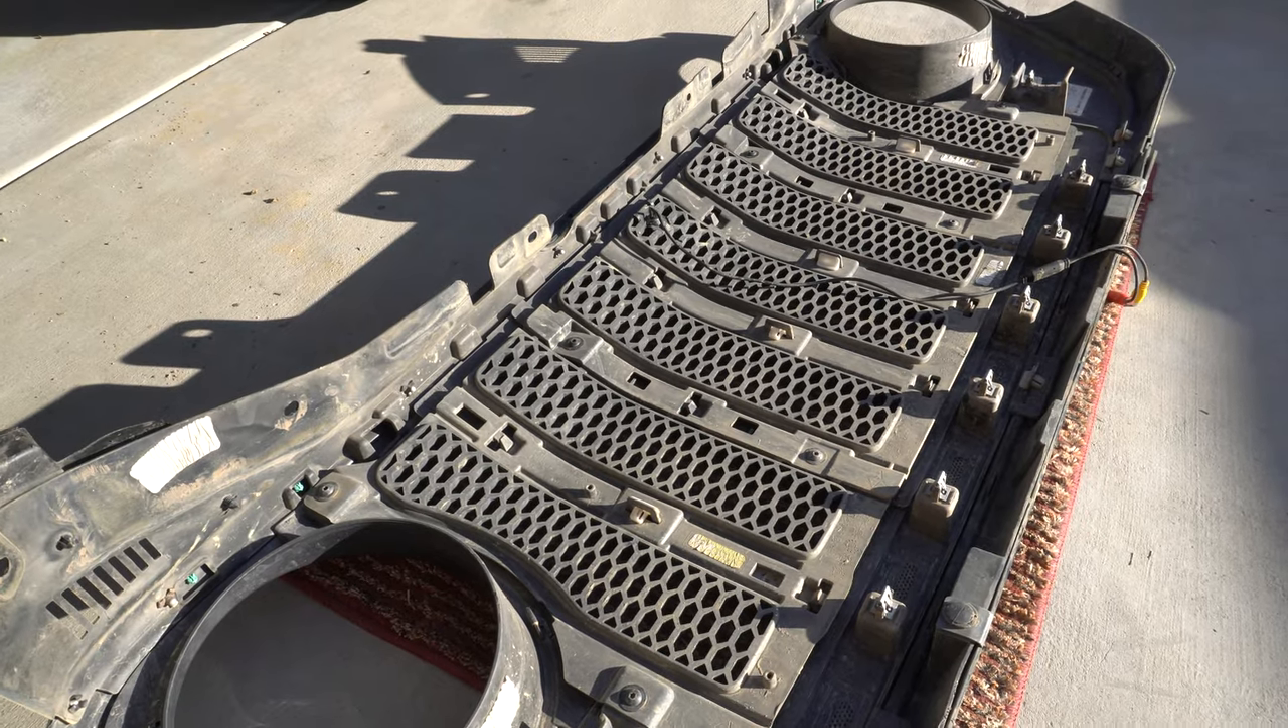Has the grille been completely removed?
Yes.